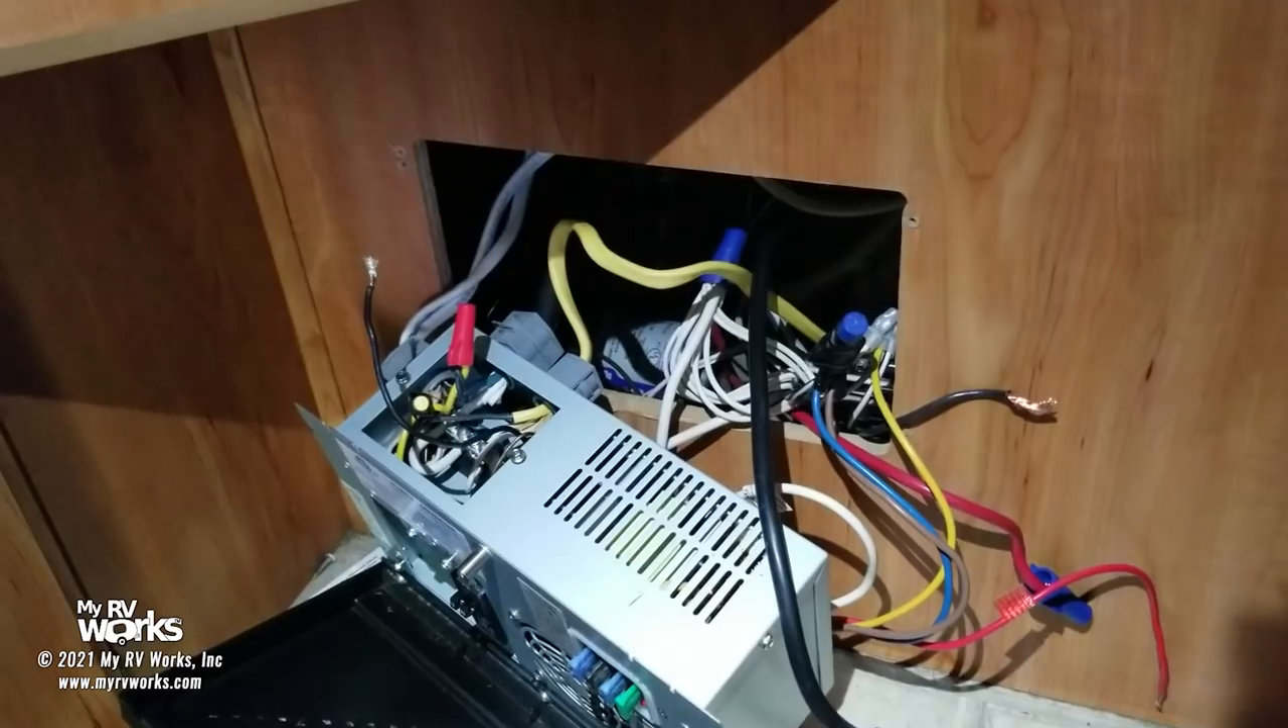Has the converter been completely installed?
No.